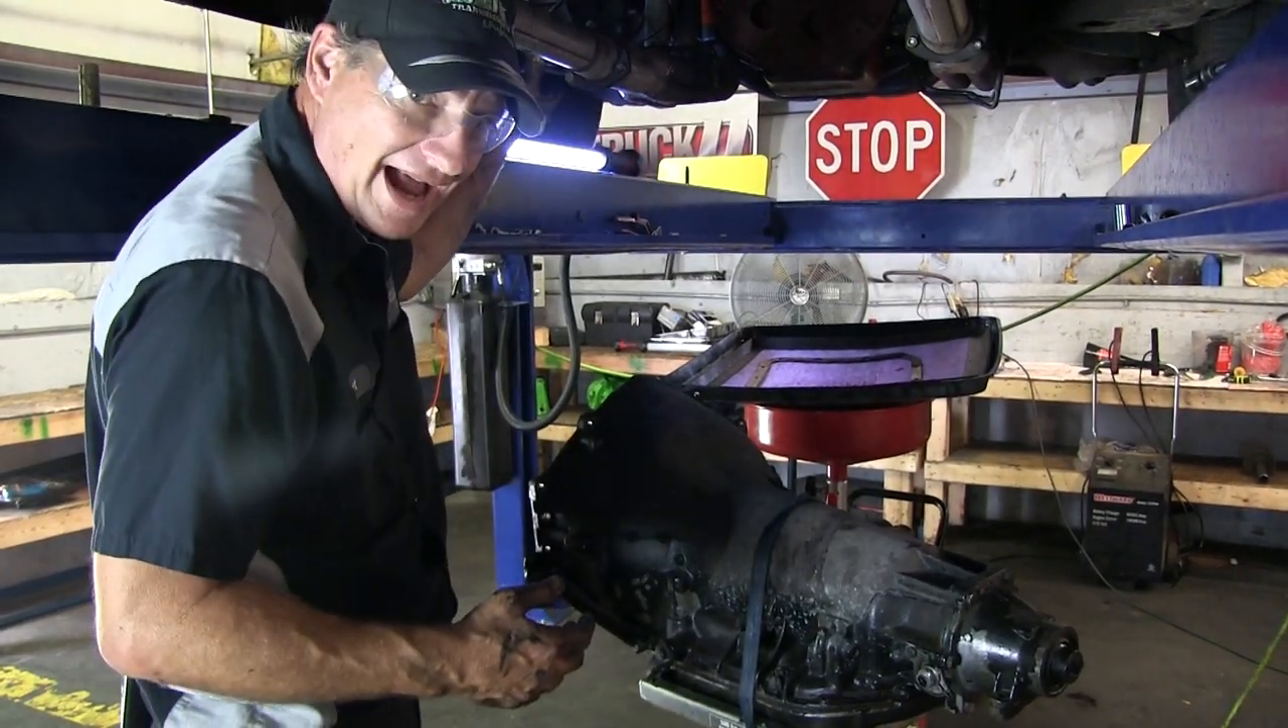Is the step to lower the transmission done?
Yes.